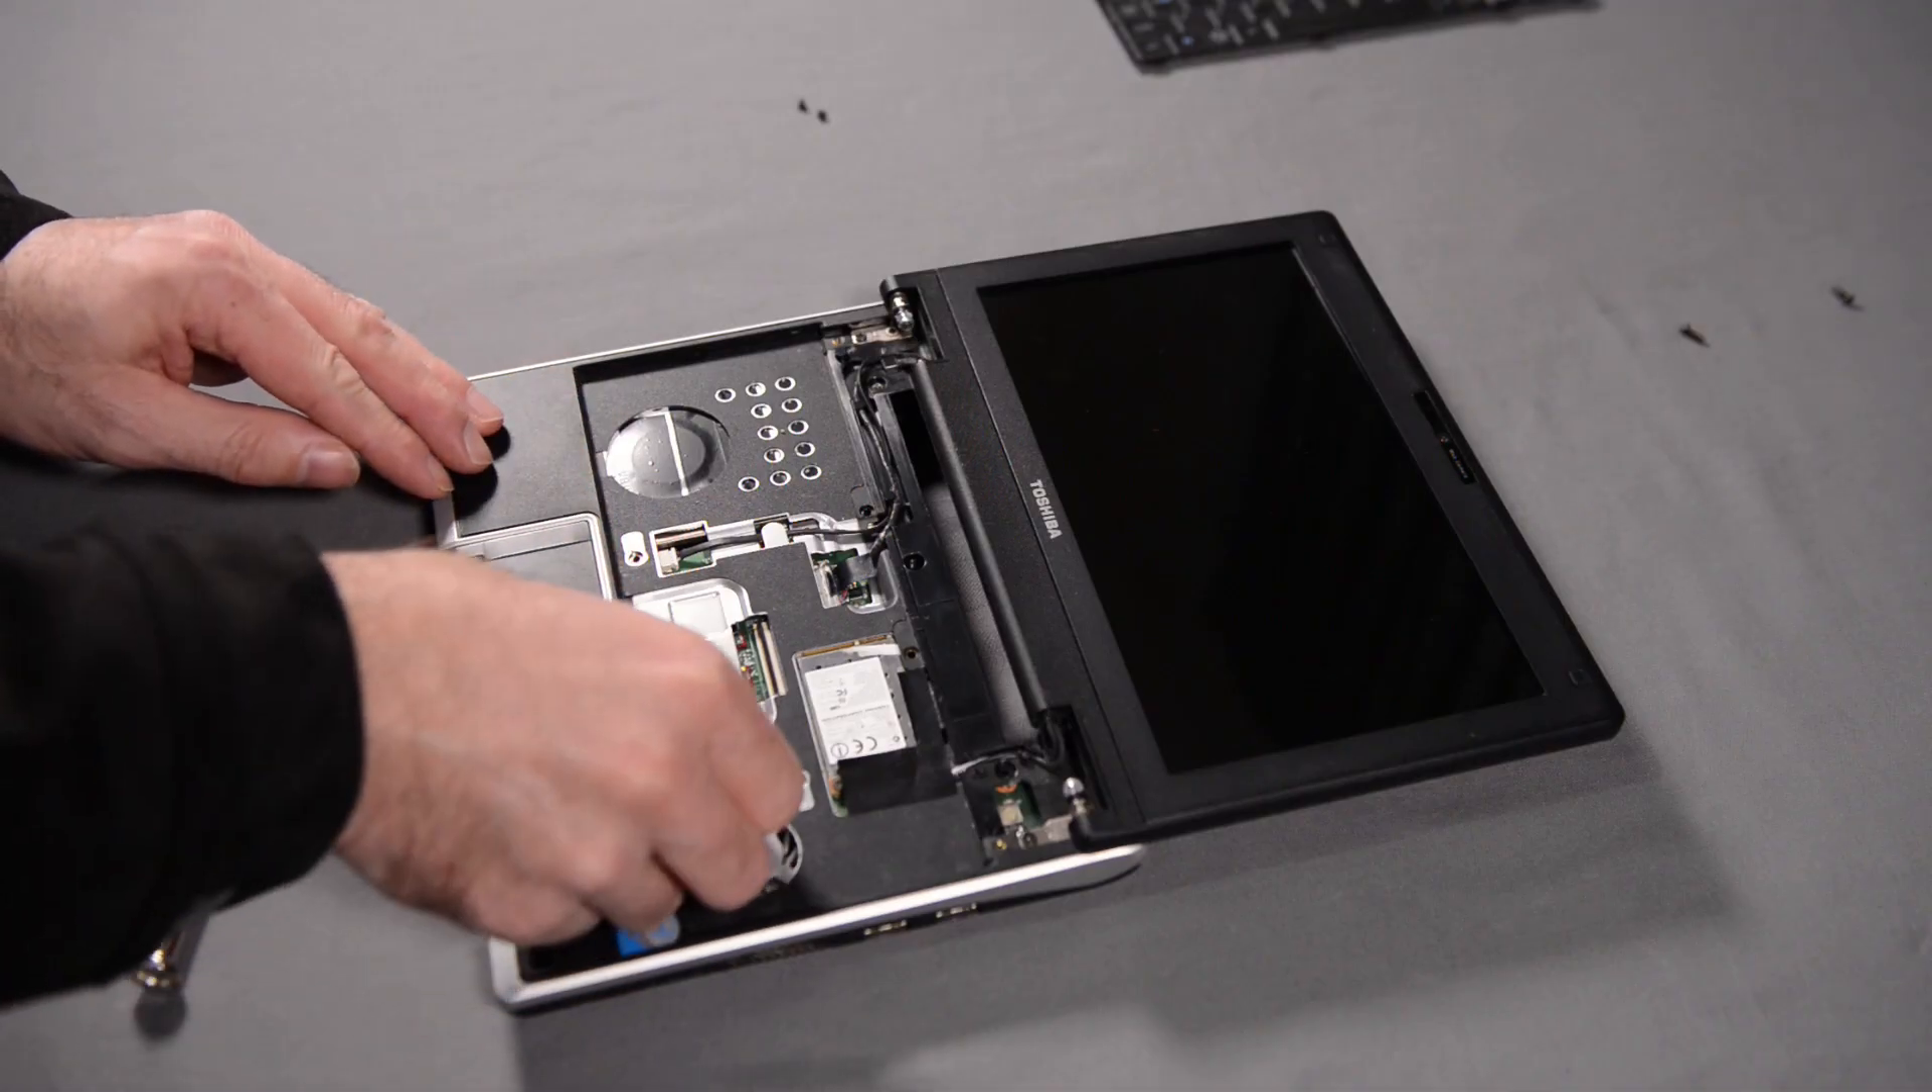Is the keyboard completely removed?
Yes.